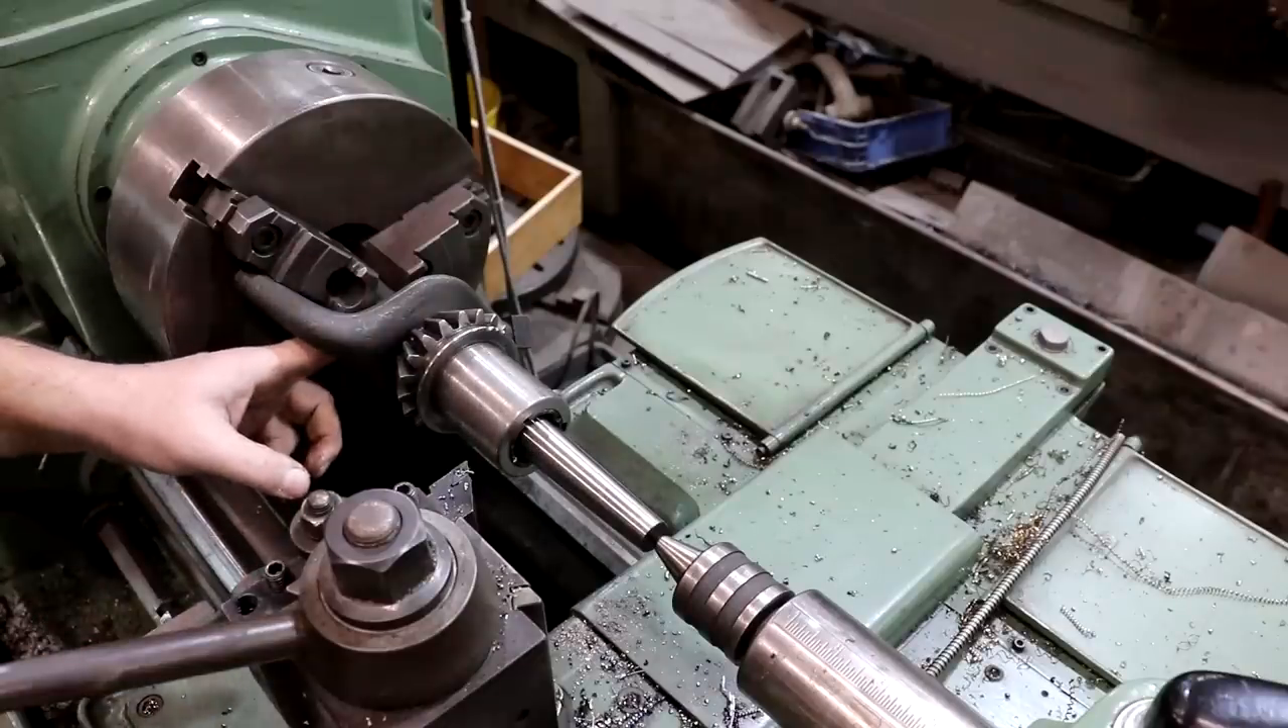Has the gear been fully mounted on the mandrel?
Yes.